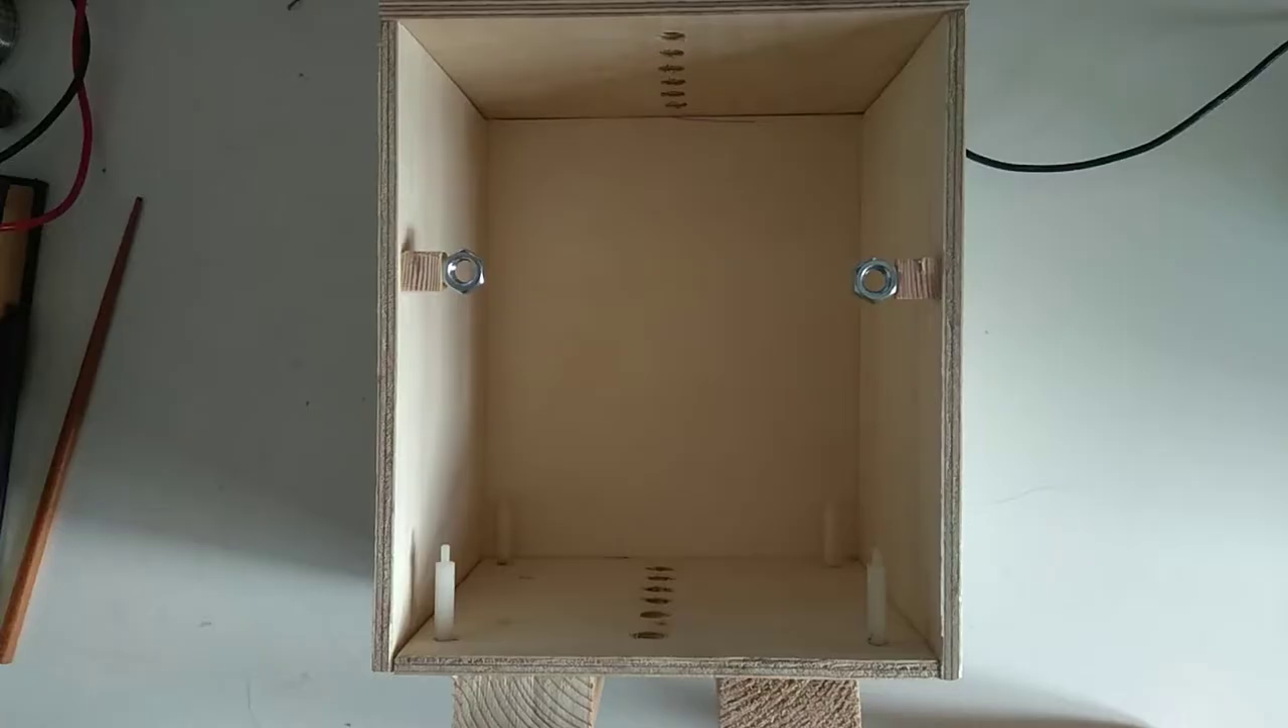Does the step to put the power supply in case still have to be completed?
Yes.